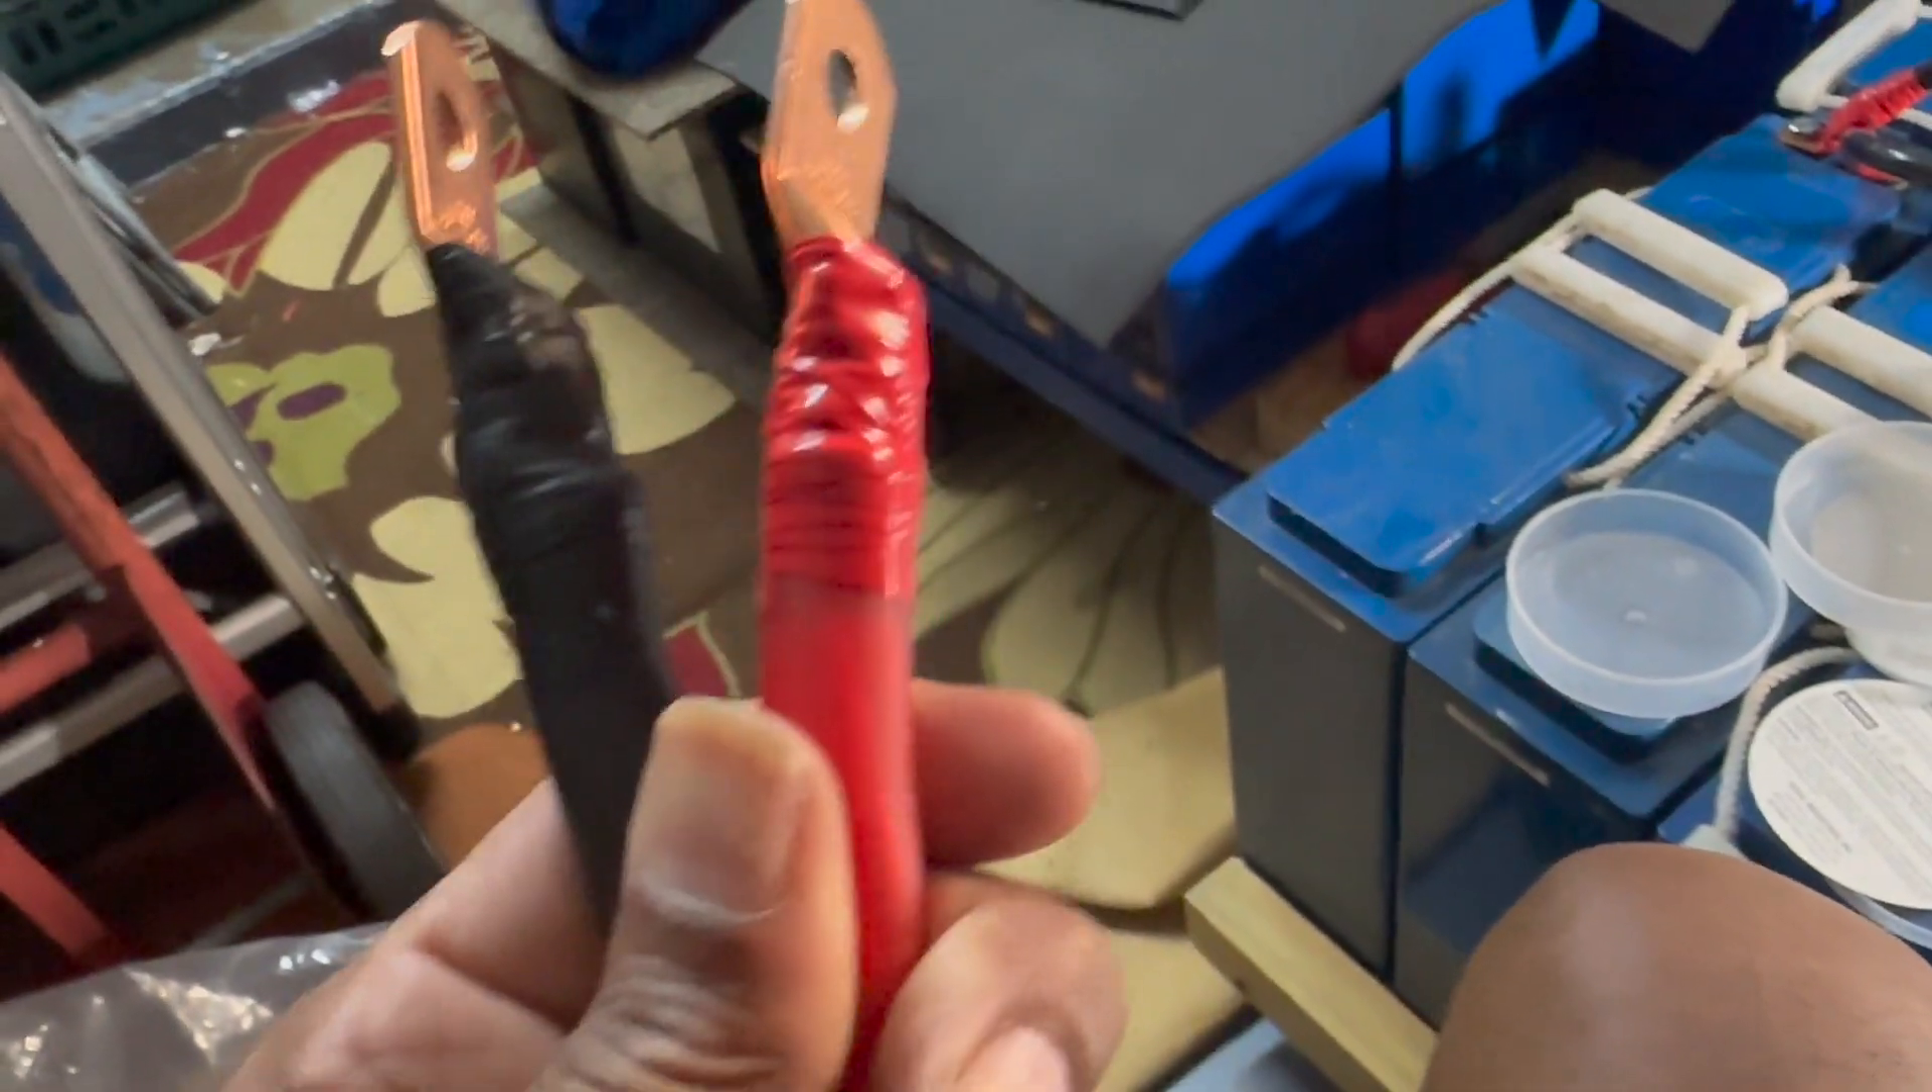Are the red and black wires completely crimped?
Yes.